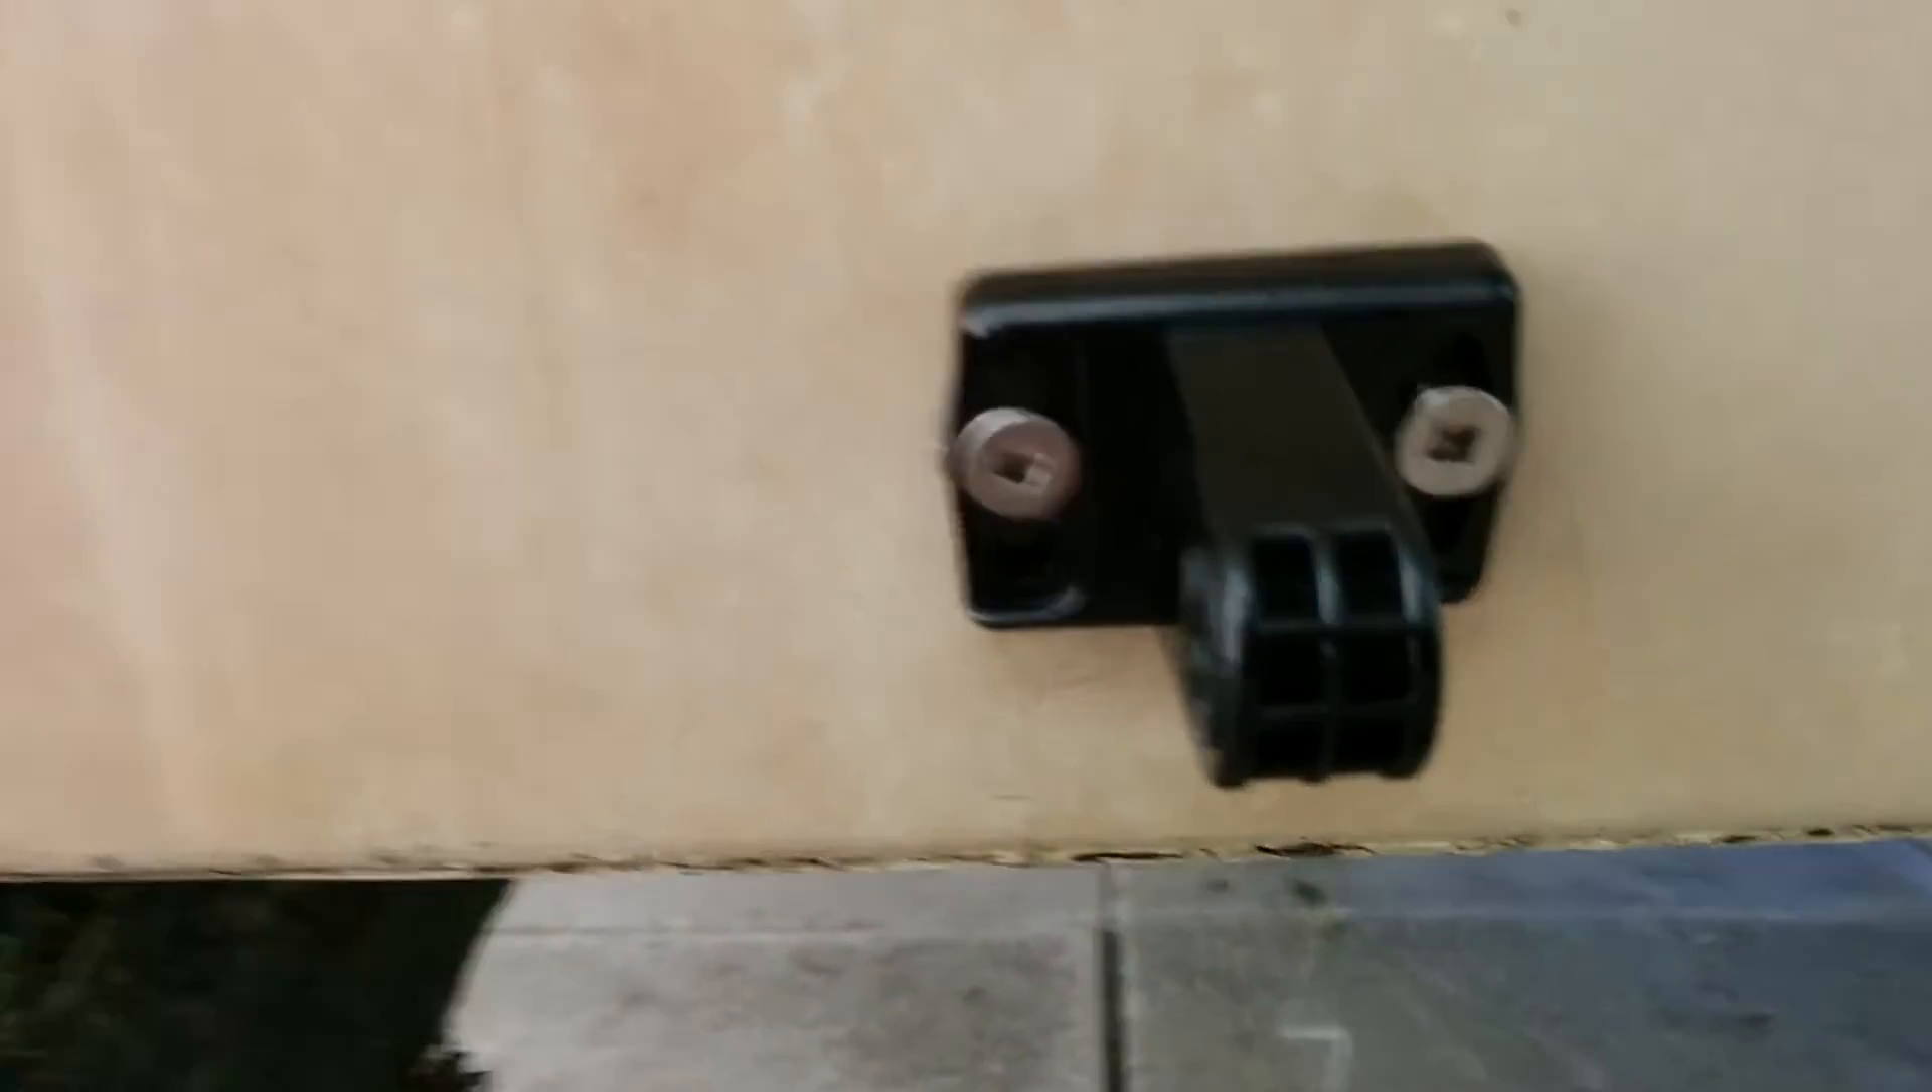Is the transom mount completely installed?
Yes.